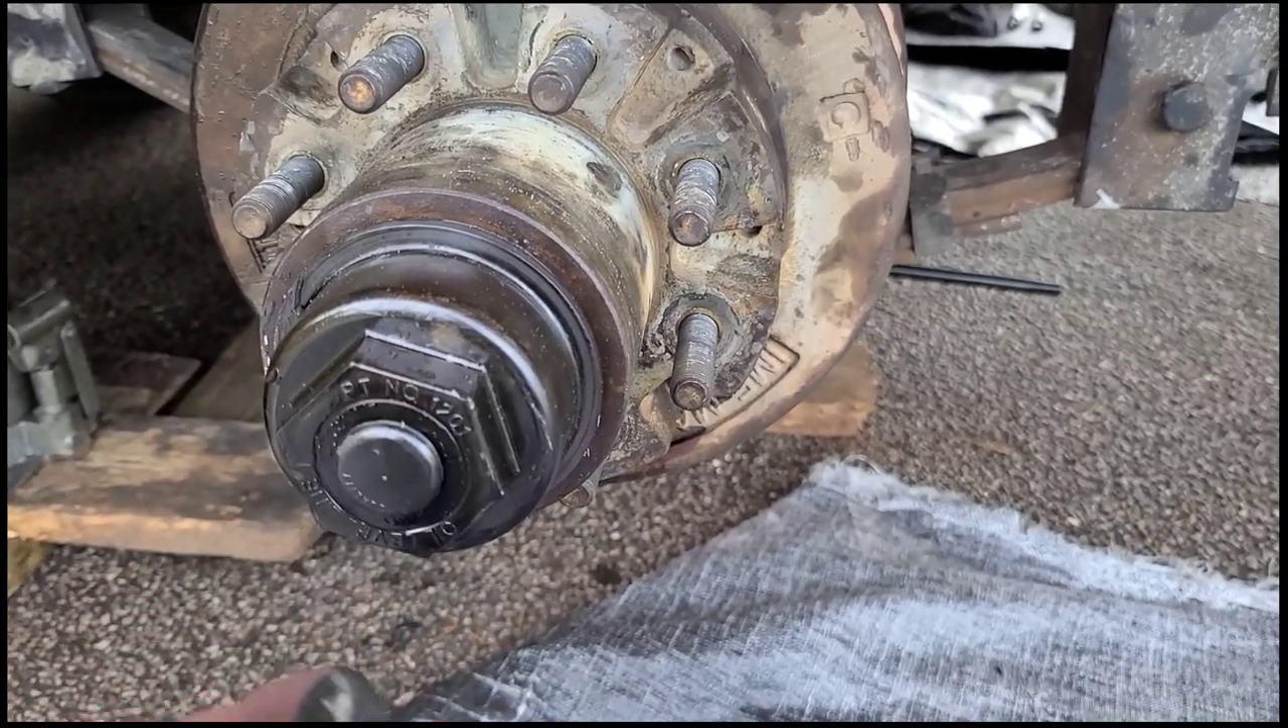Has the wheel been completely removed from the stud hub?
Yes.